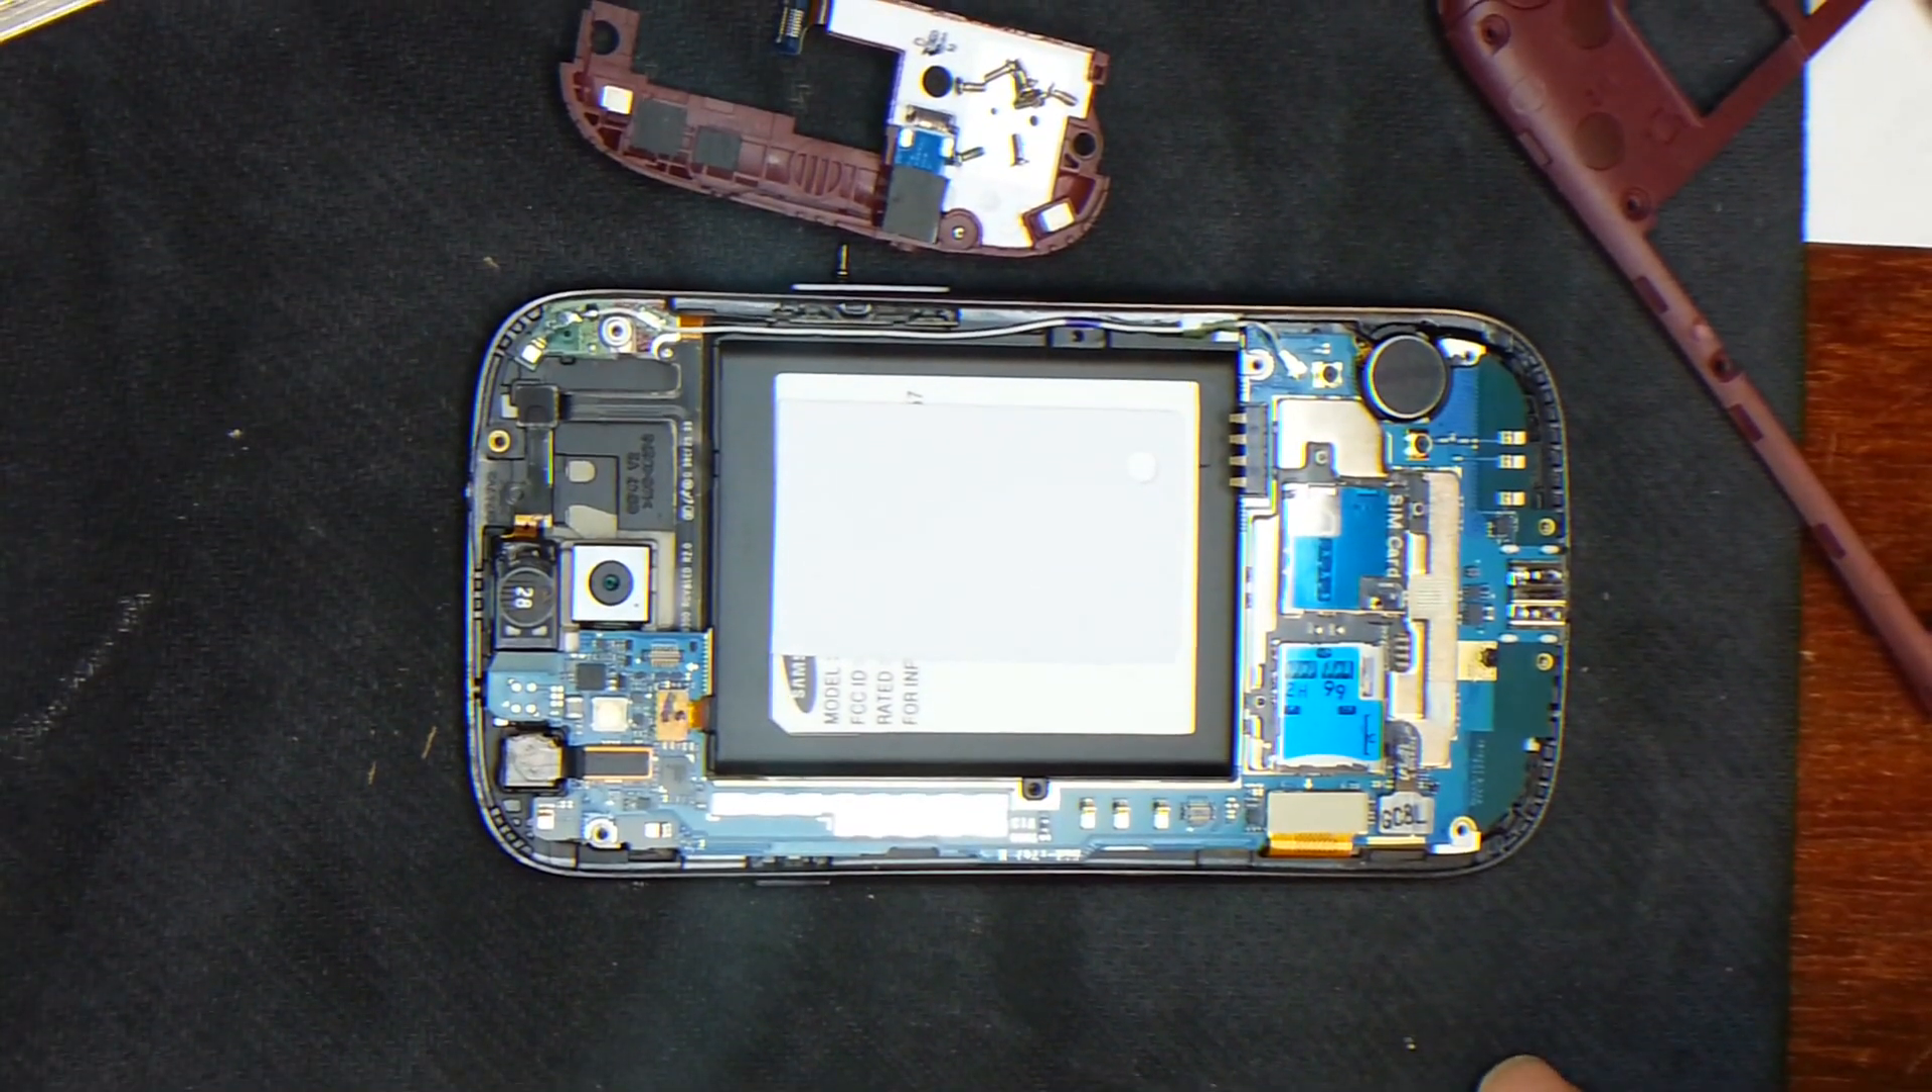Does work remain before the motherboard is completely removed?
Yes.